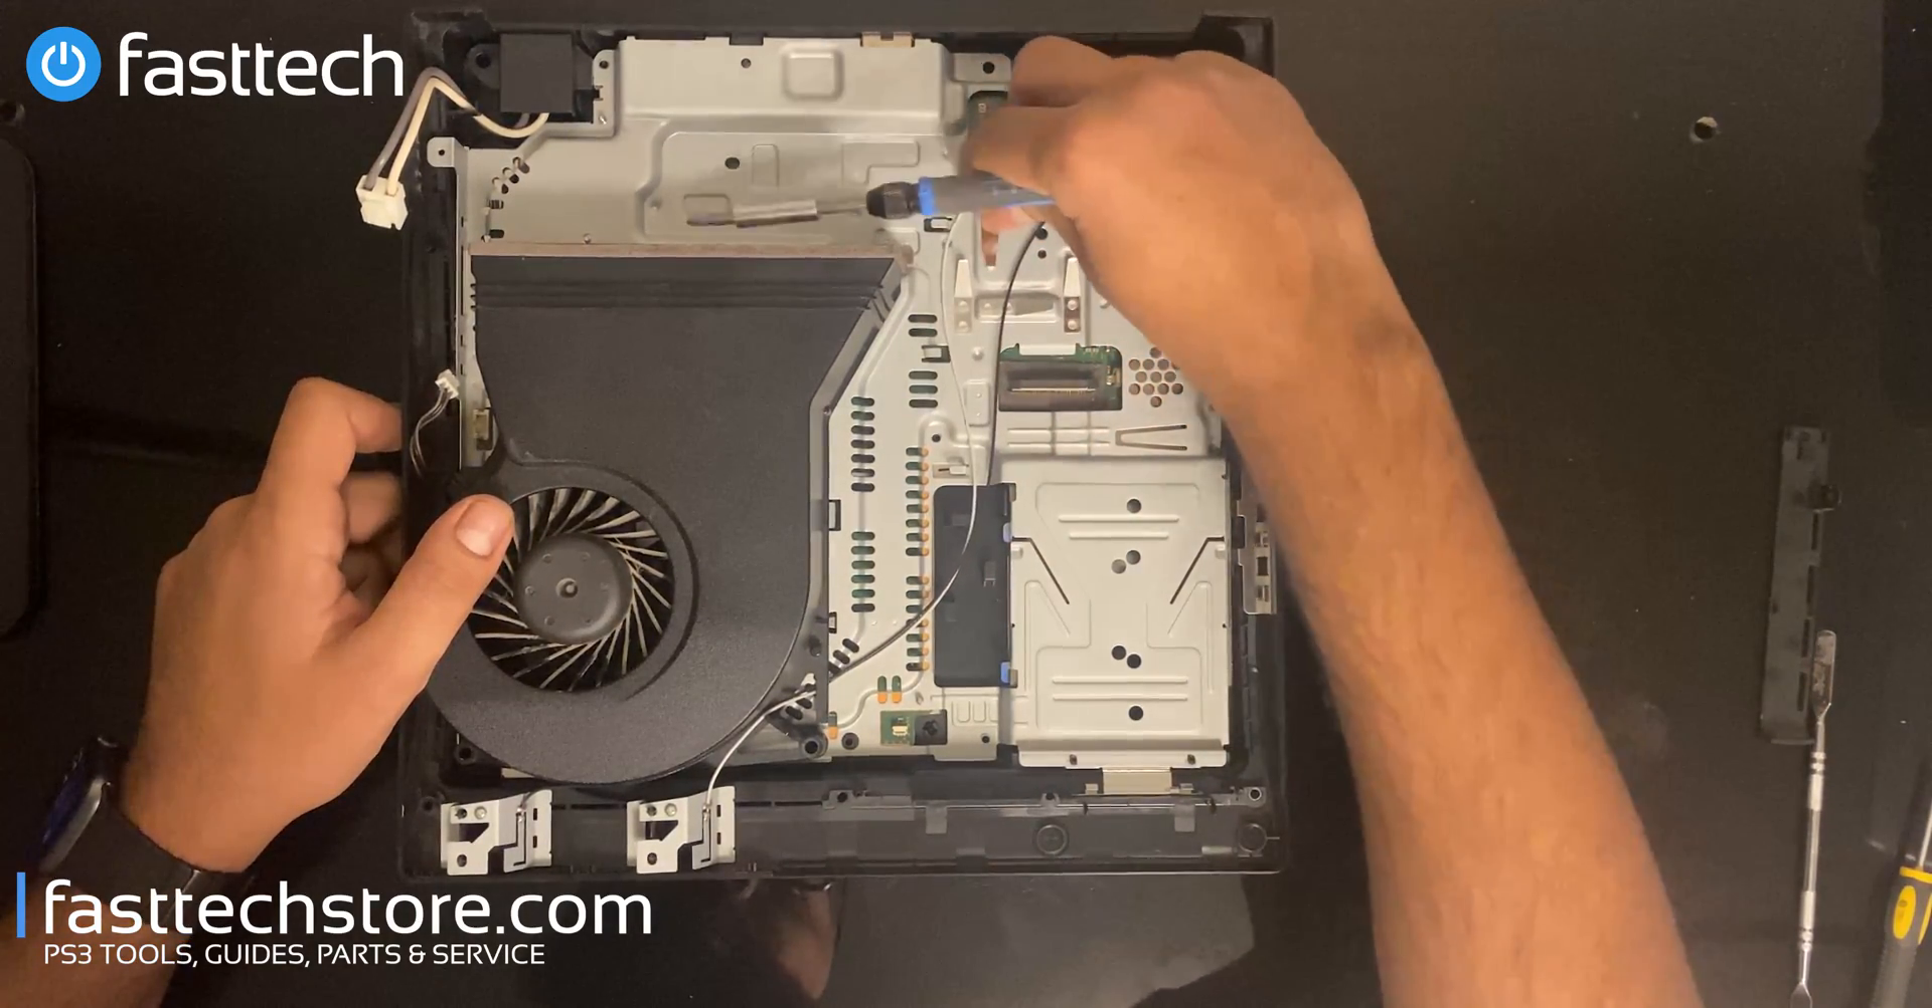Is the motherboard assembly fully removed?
No.